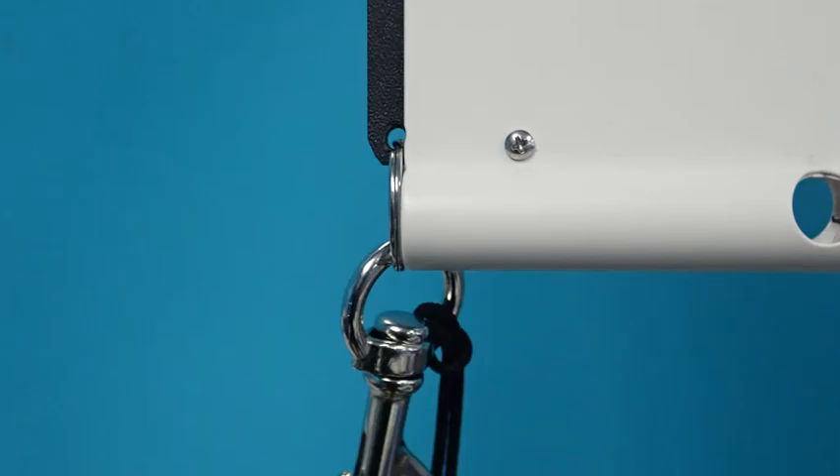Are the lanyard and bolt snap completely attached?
Yes.